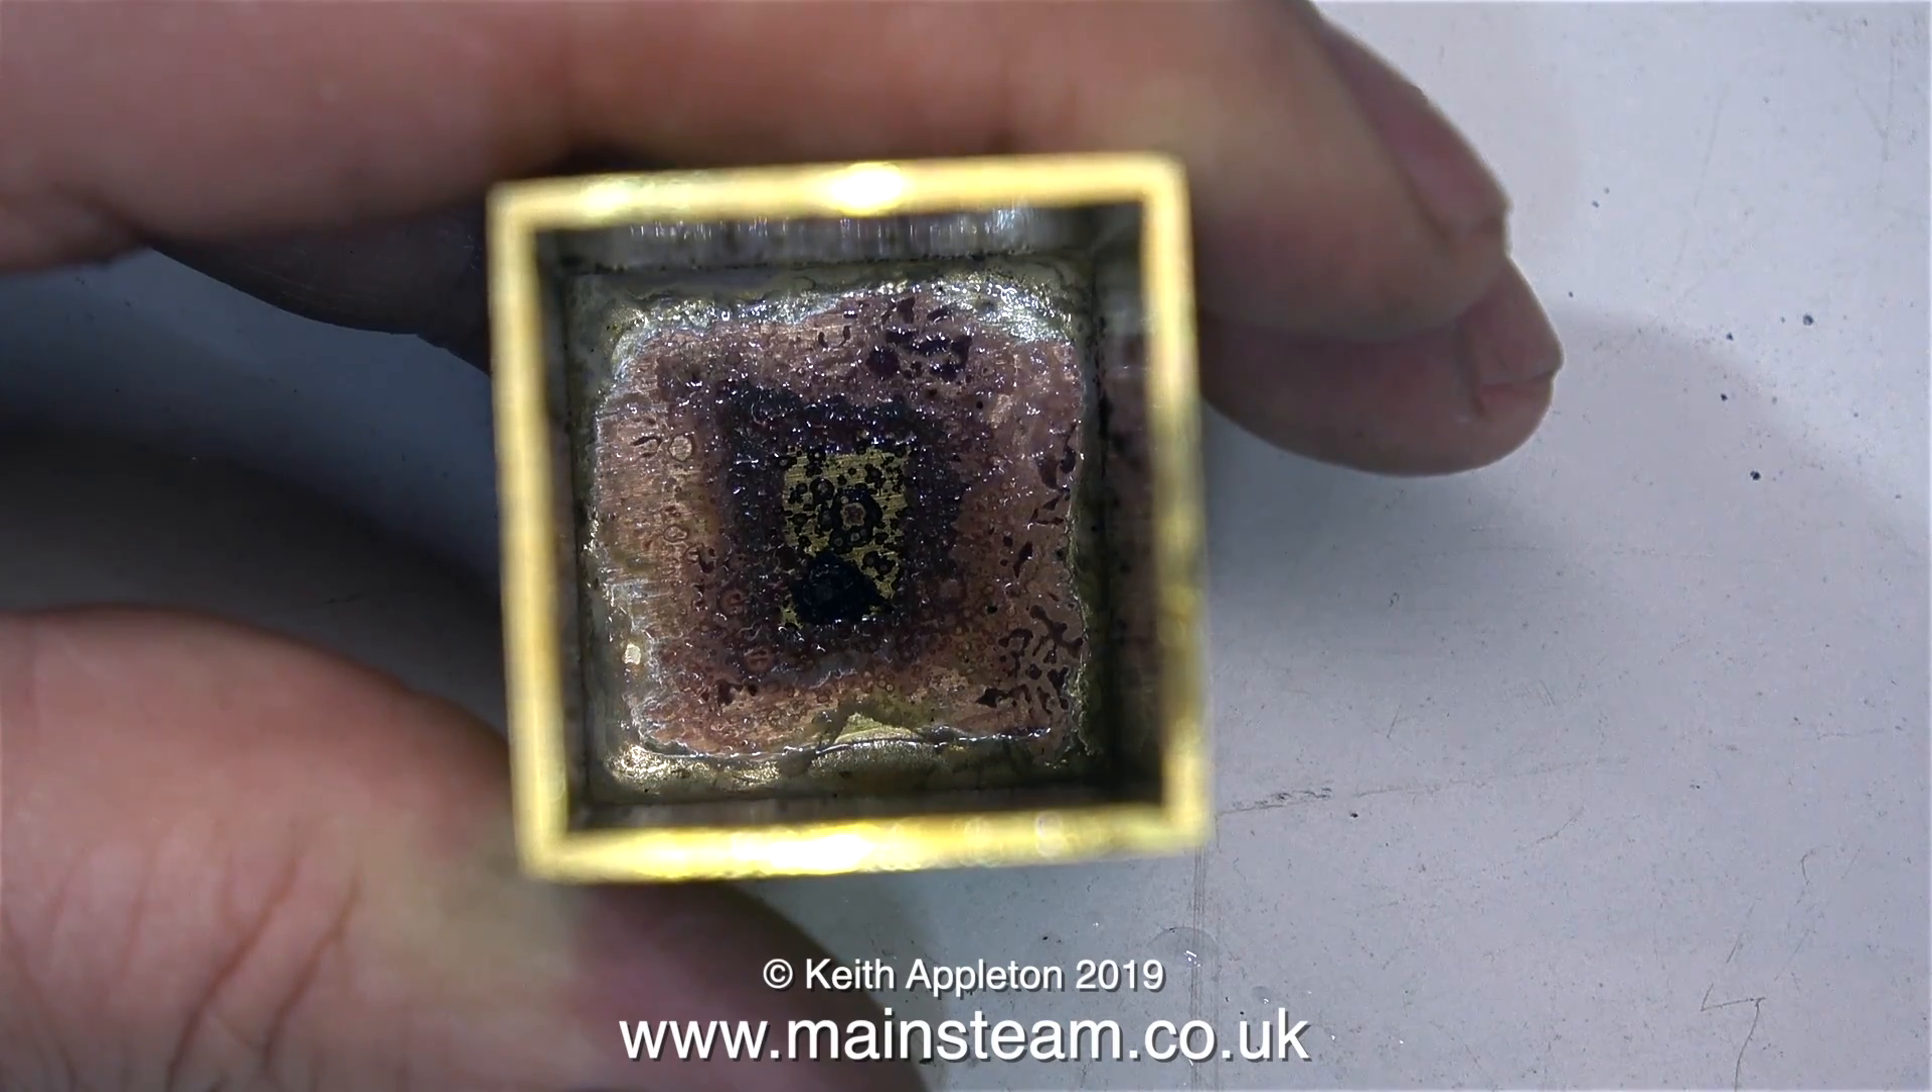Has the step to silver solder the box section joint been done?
Yes.